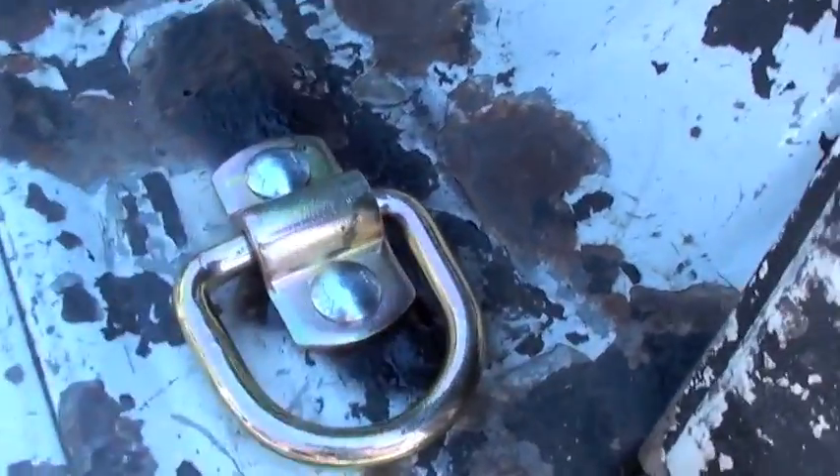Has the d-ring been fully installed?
Yes.